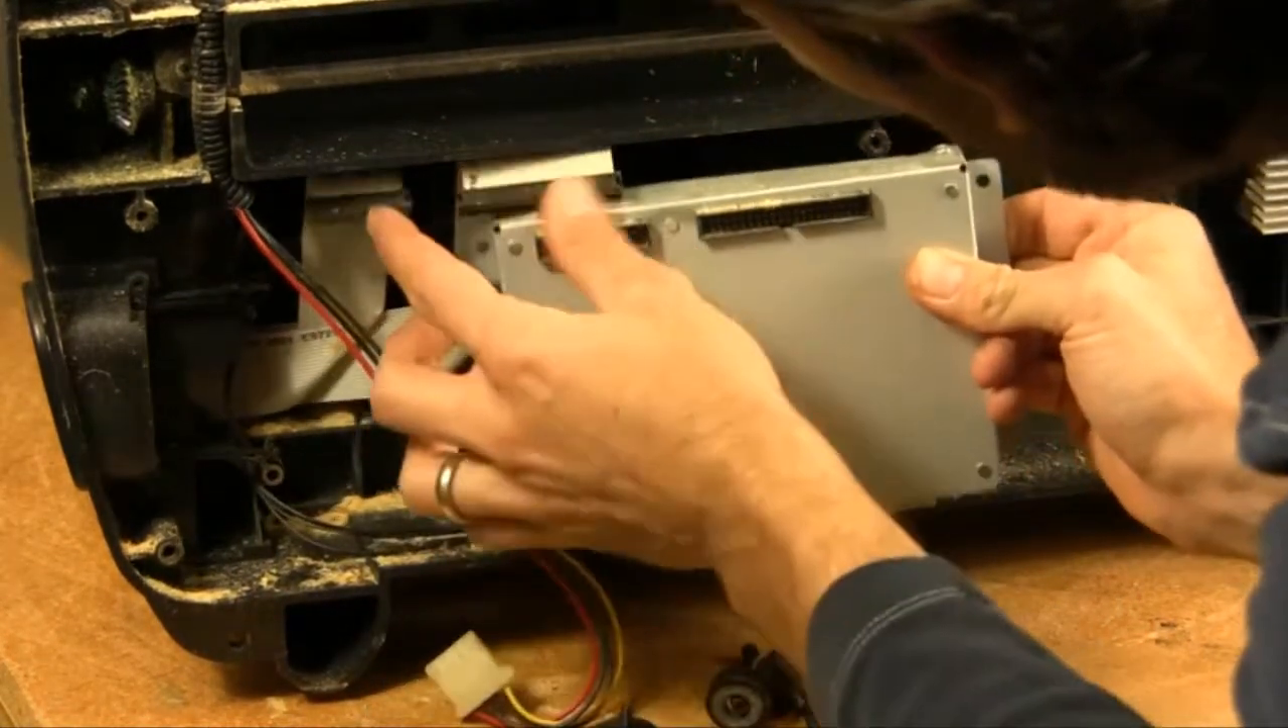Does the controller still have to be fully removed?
Yes.